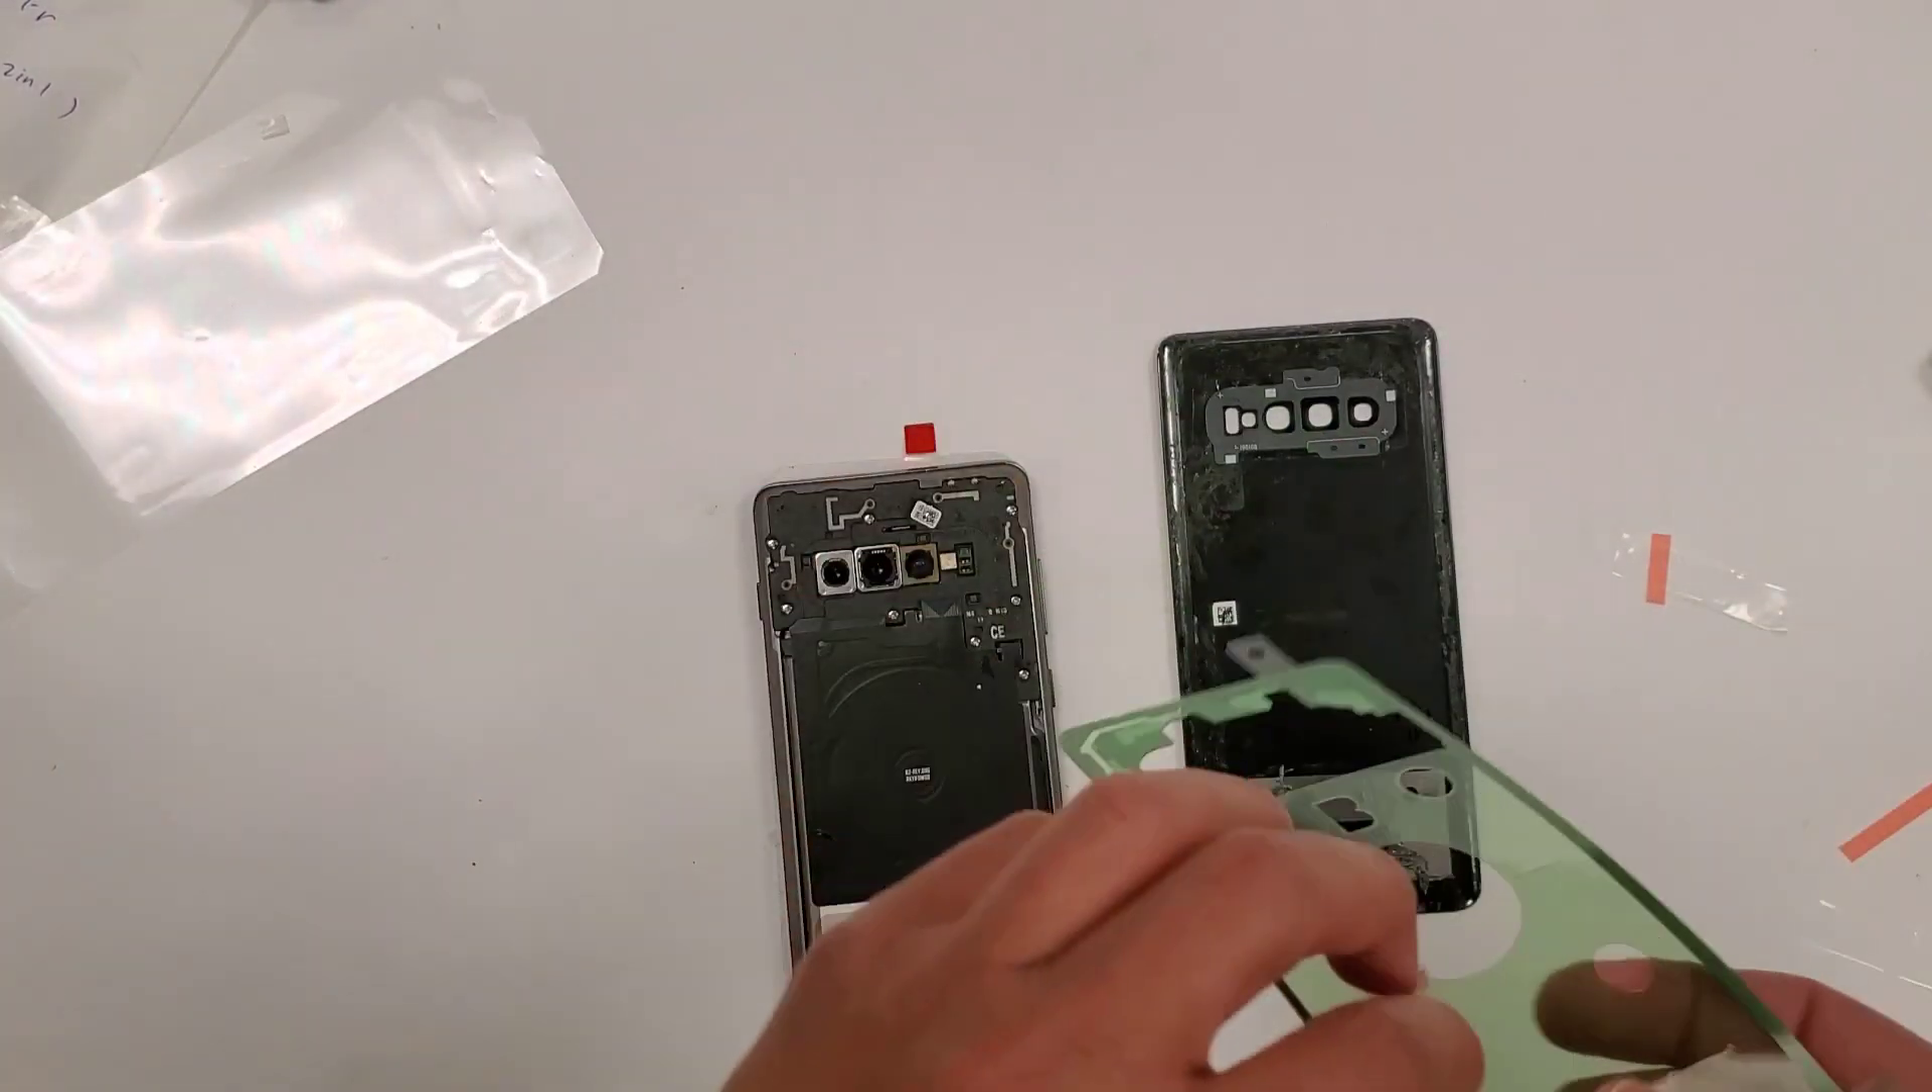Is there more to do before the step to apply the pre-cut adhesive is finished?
Yes.